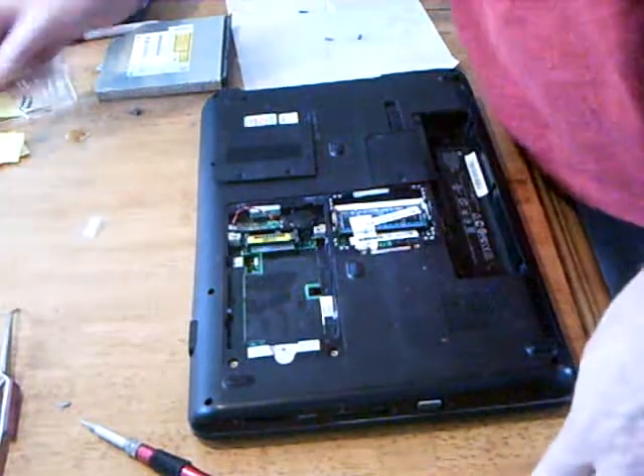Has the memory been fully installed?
Yes.